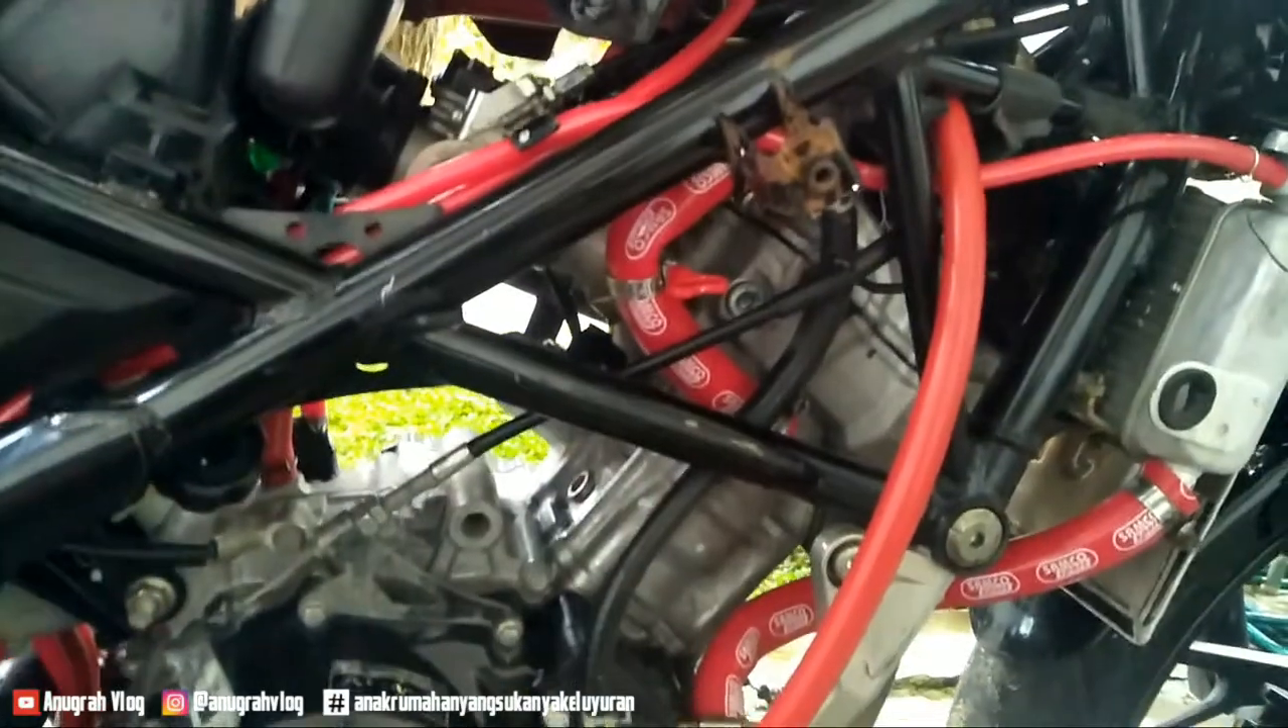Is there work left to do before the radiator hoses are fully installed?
No.